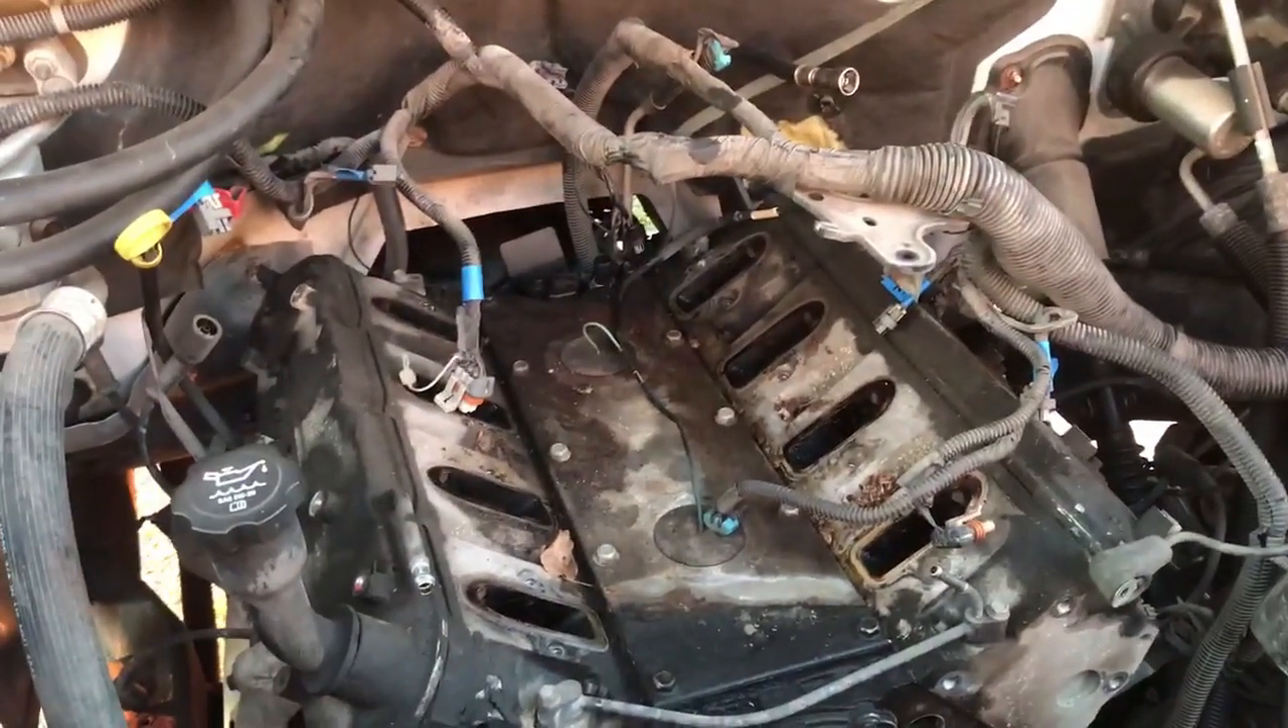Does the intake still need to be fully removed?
No.